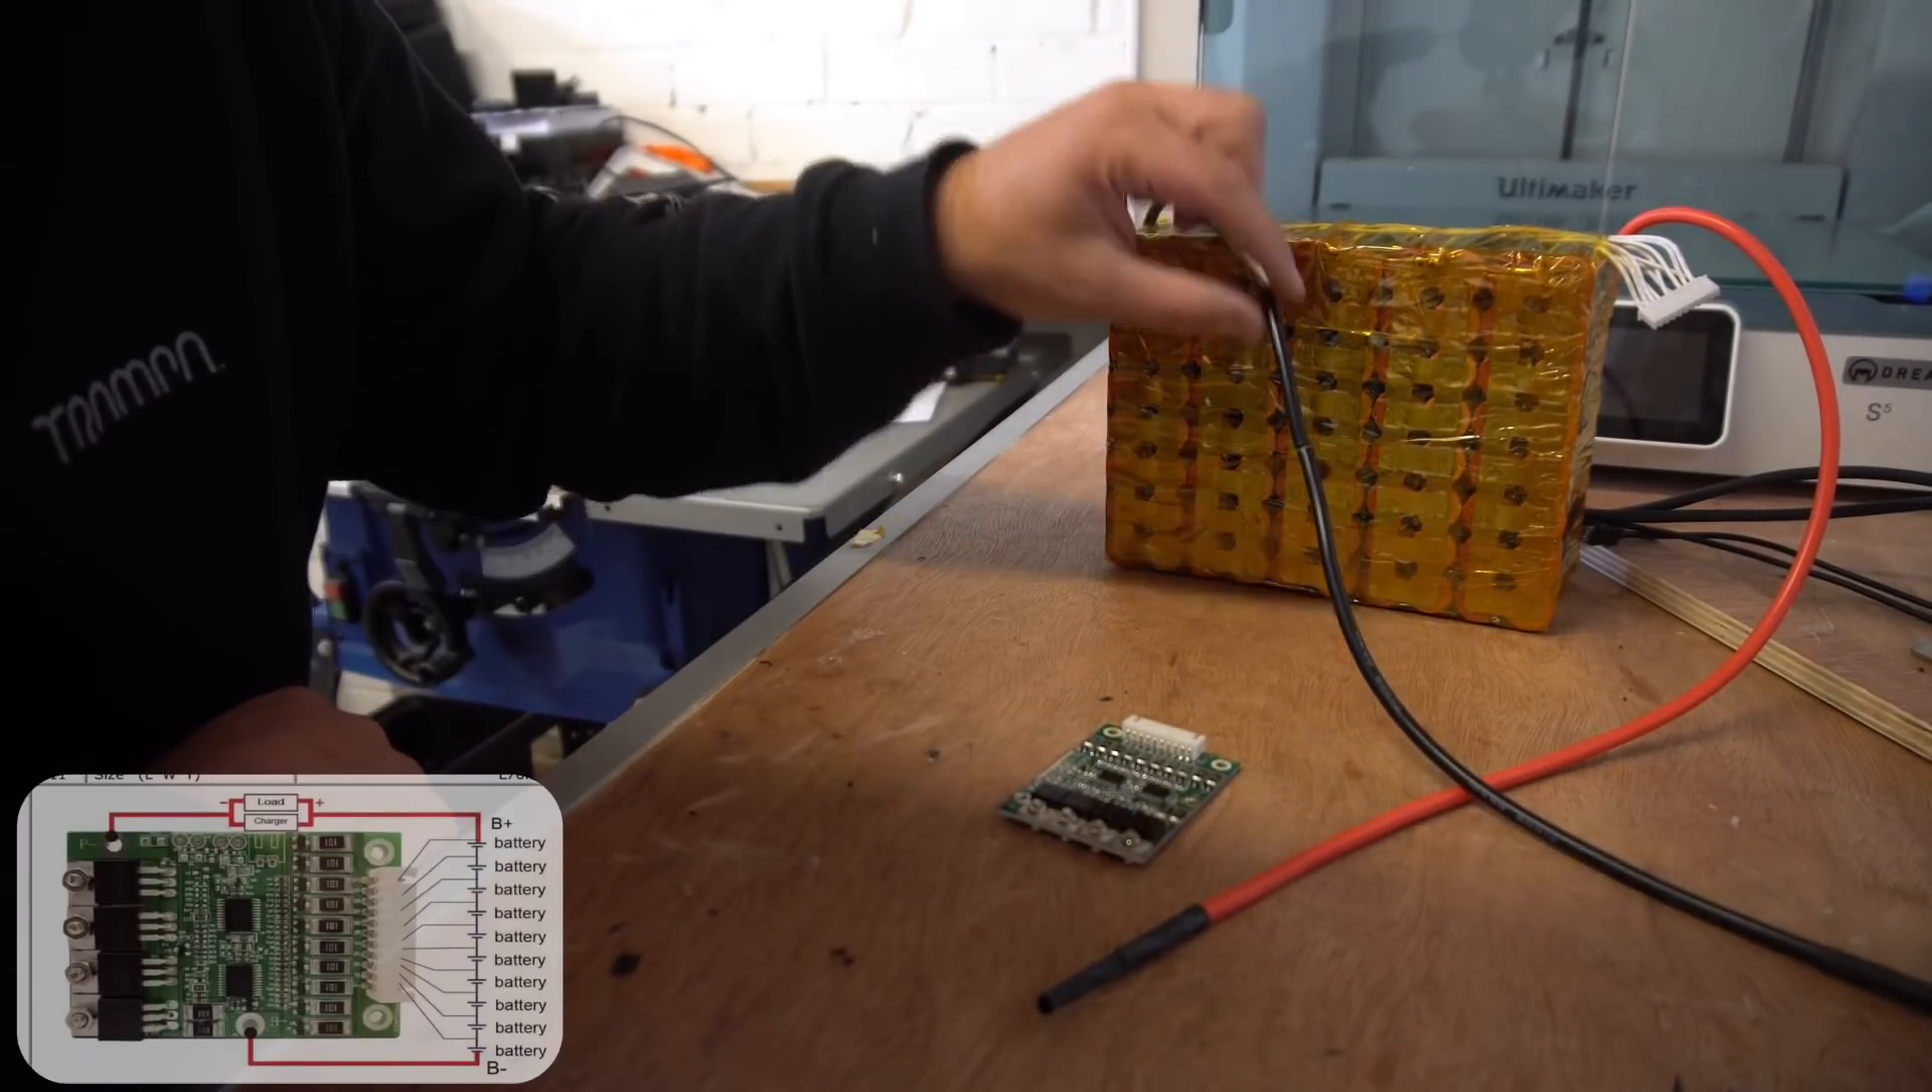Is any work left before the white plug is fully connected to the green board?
Yes.